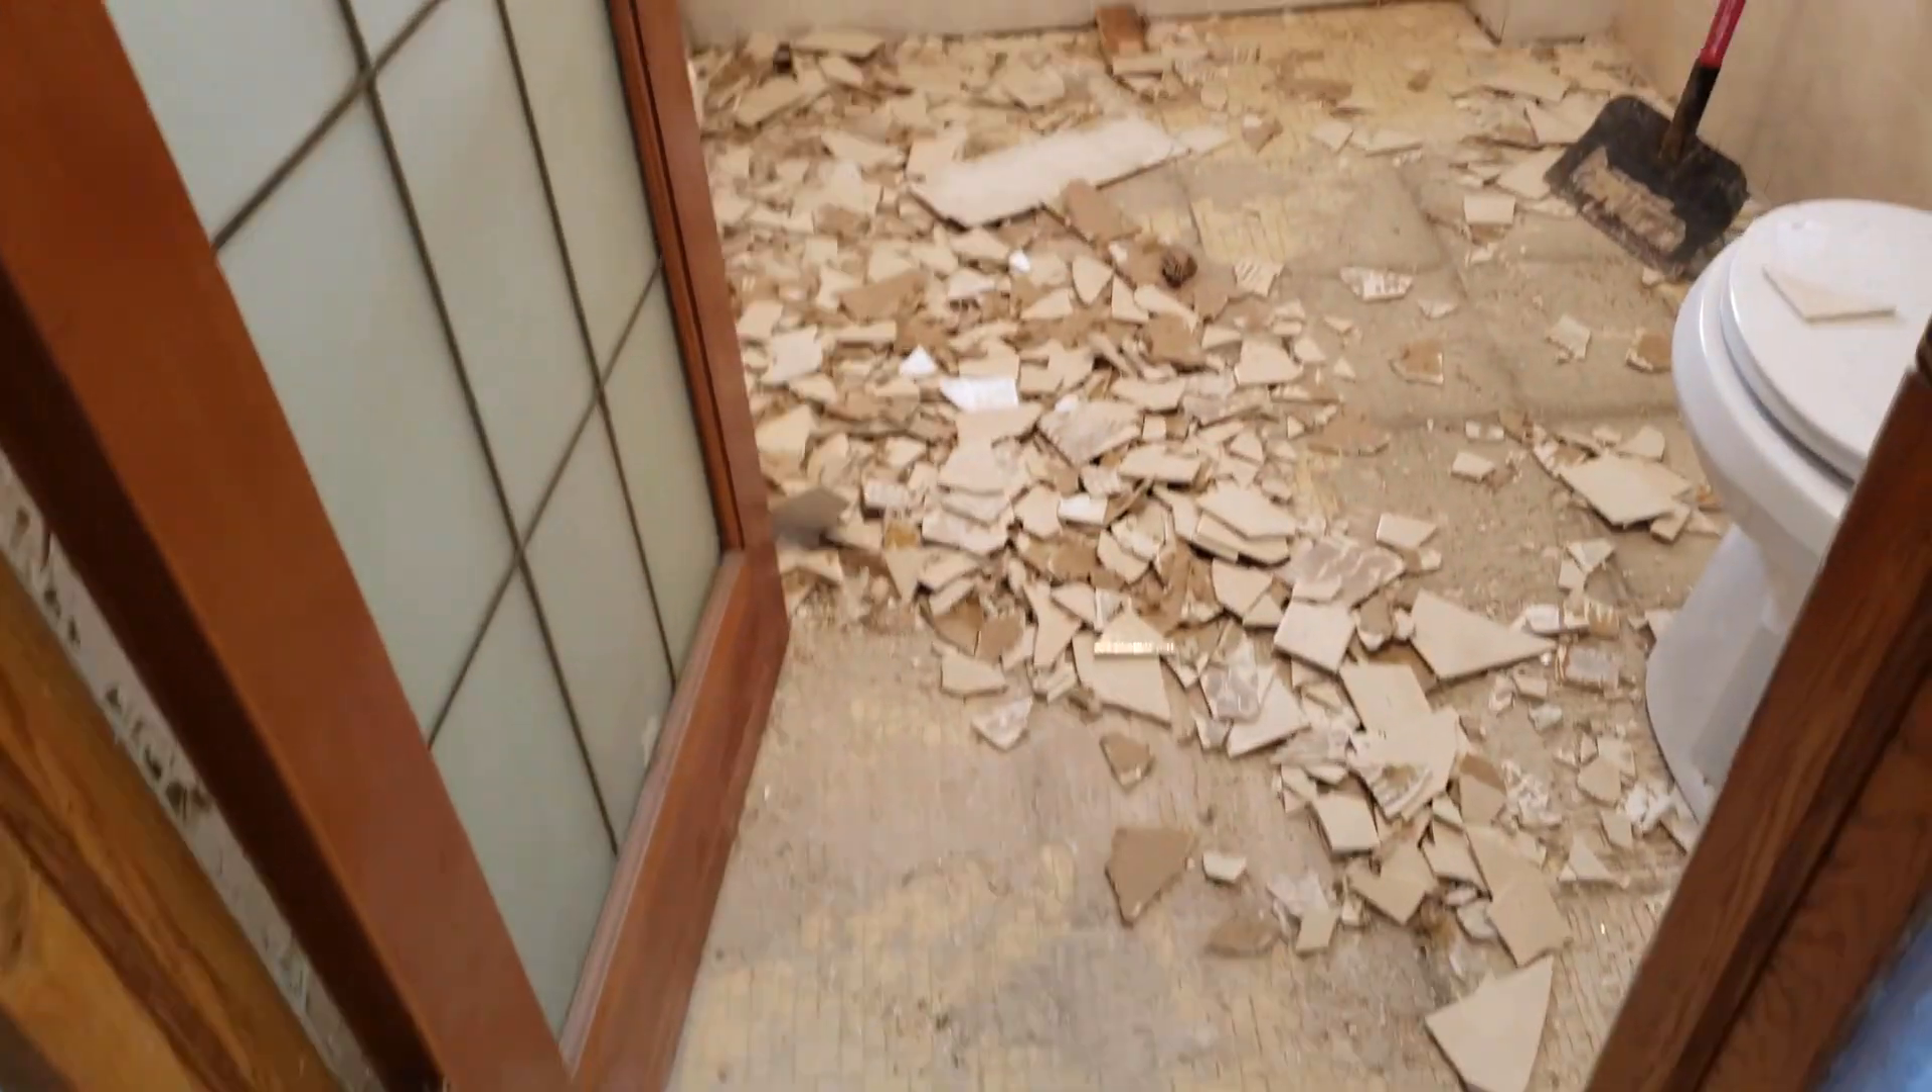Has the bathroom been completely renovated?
No.